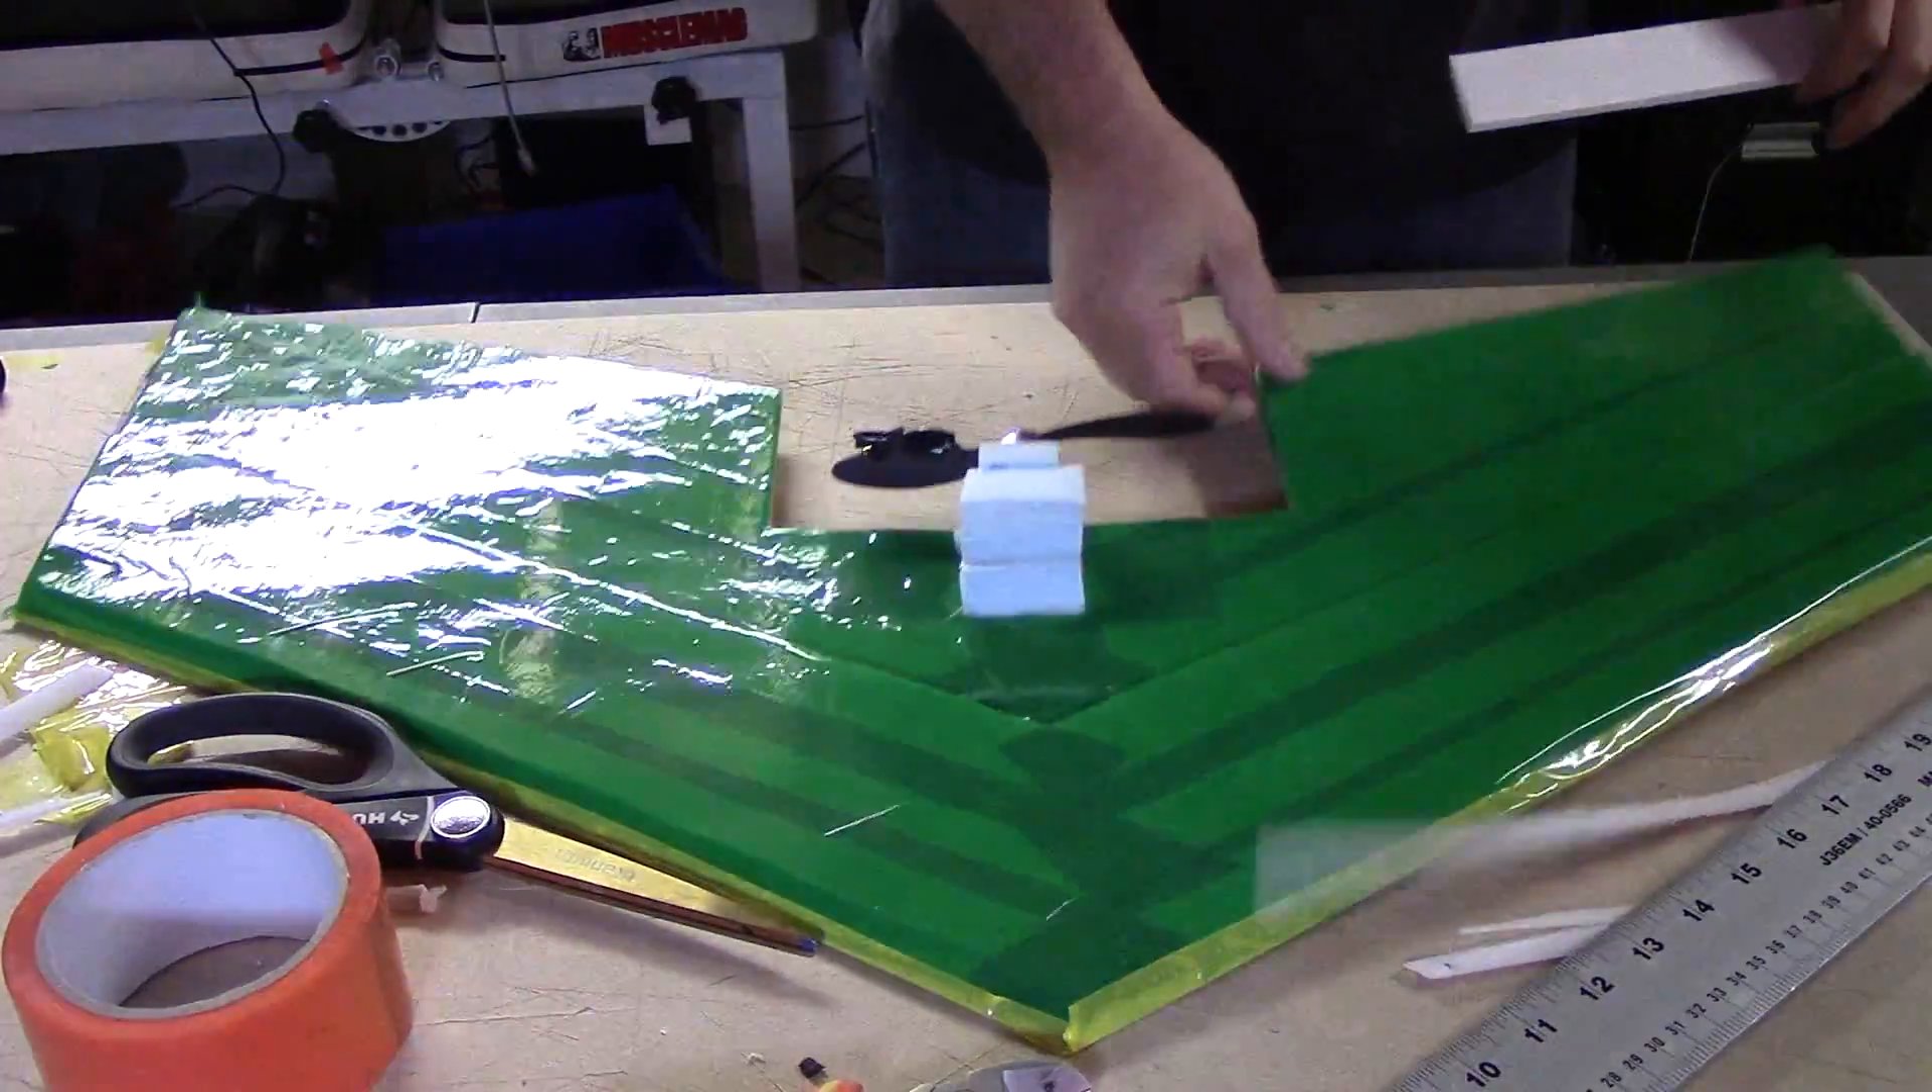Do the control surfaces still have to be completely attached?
Yes.